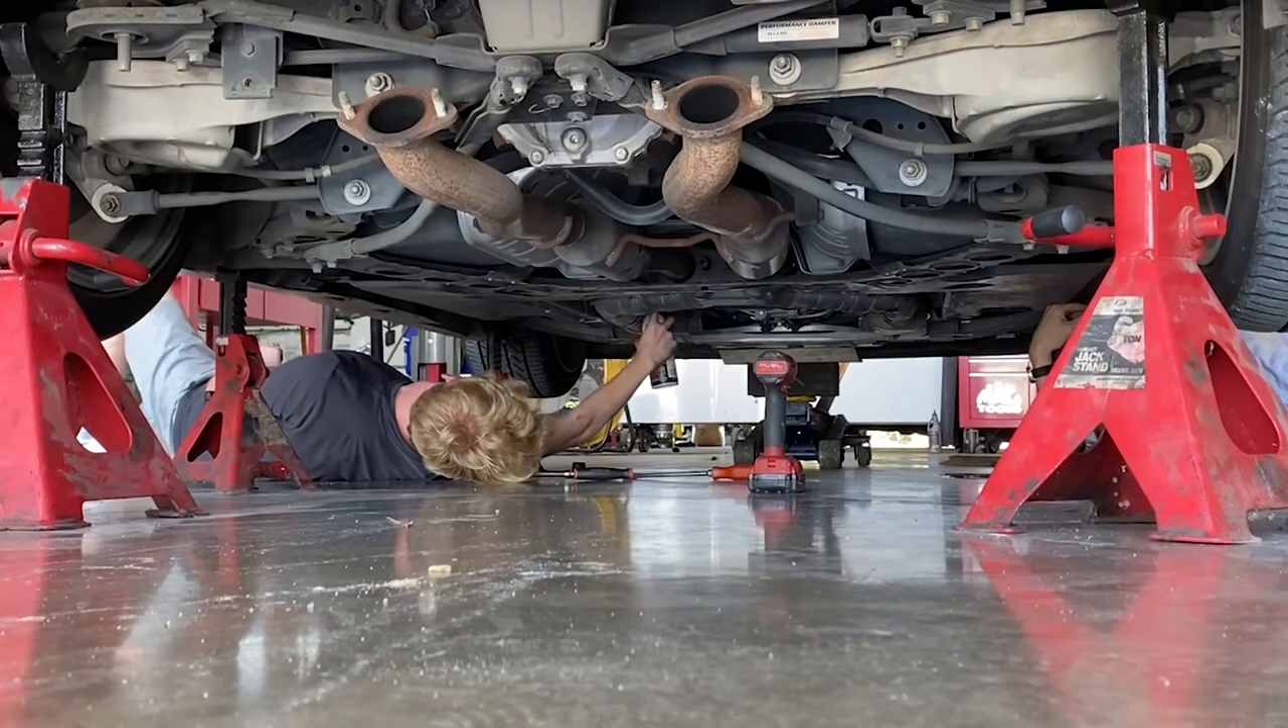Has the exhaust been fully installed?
No.